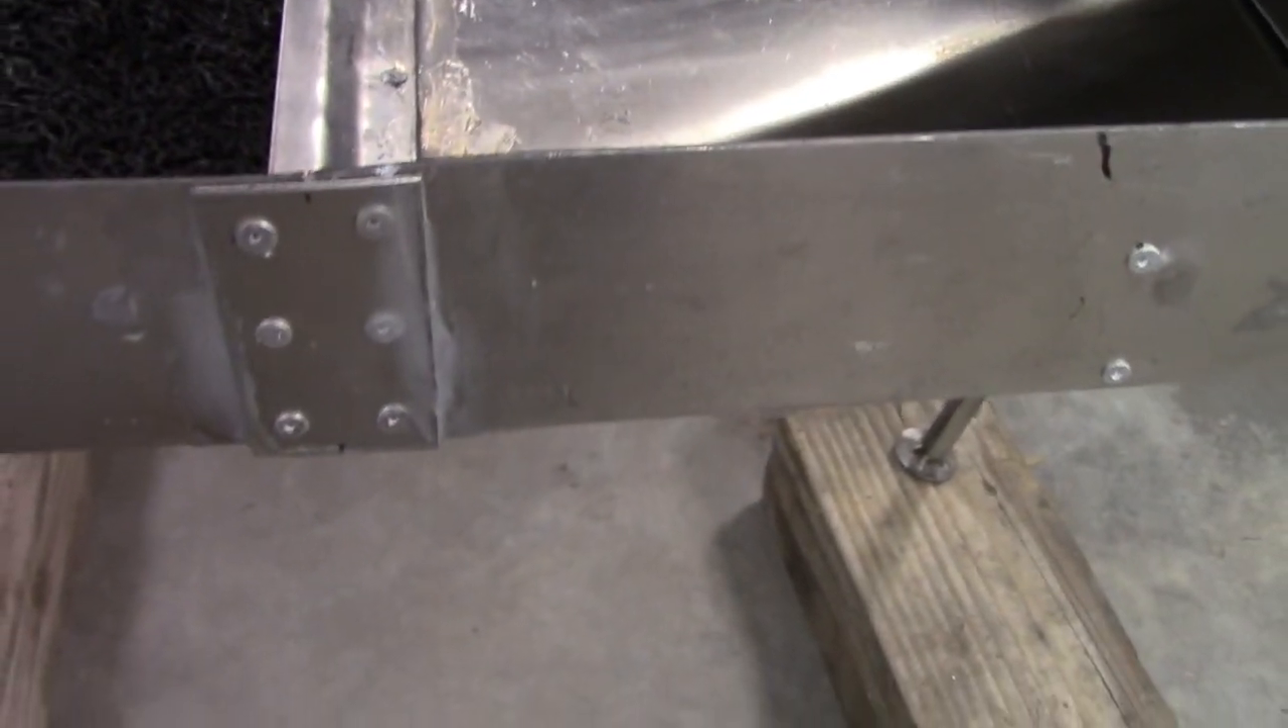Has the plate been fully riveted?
Yes.